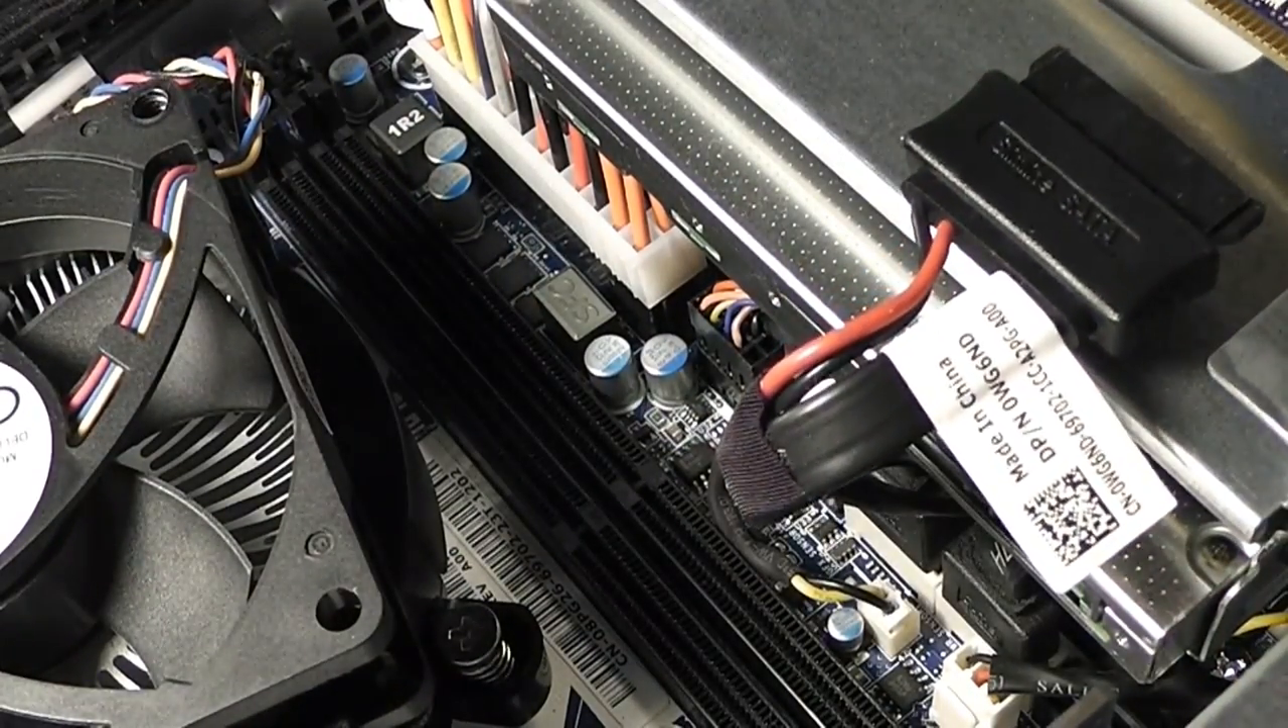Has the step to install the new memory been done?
No.